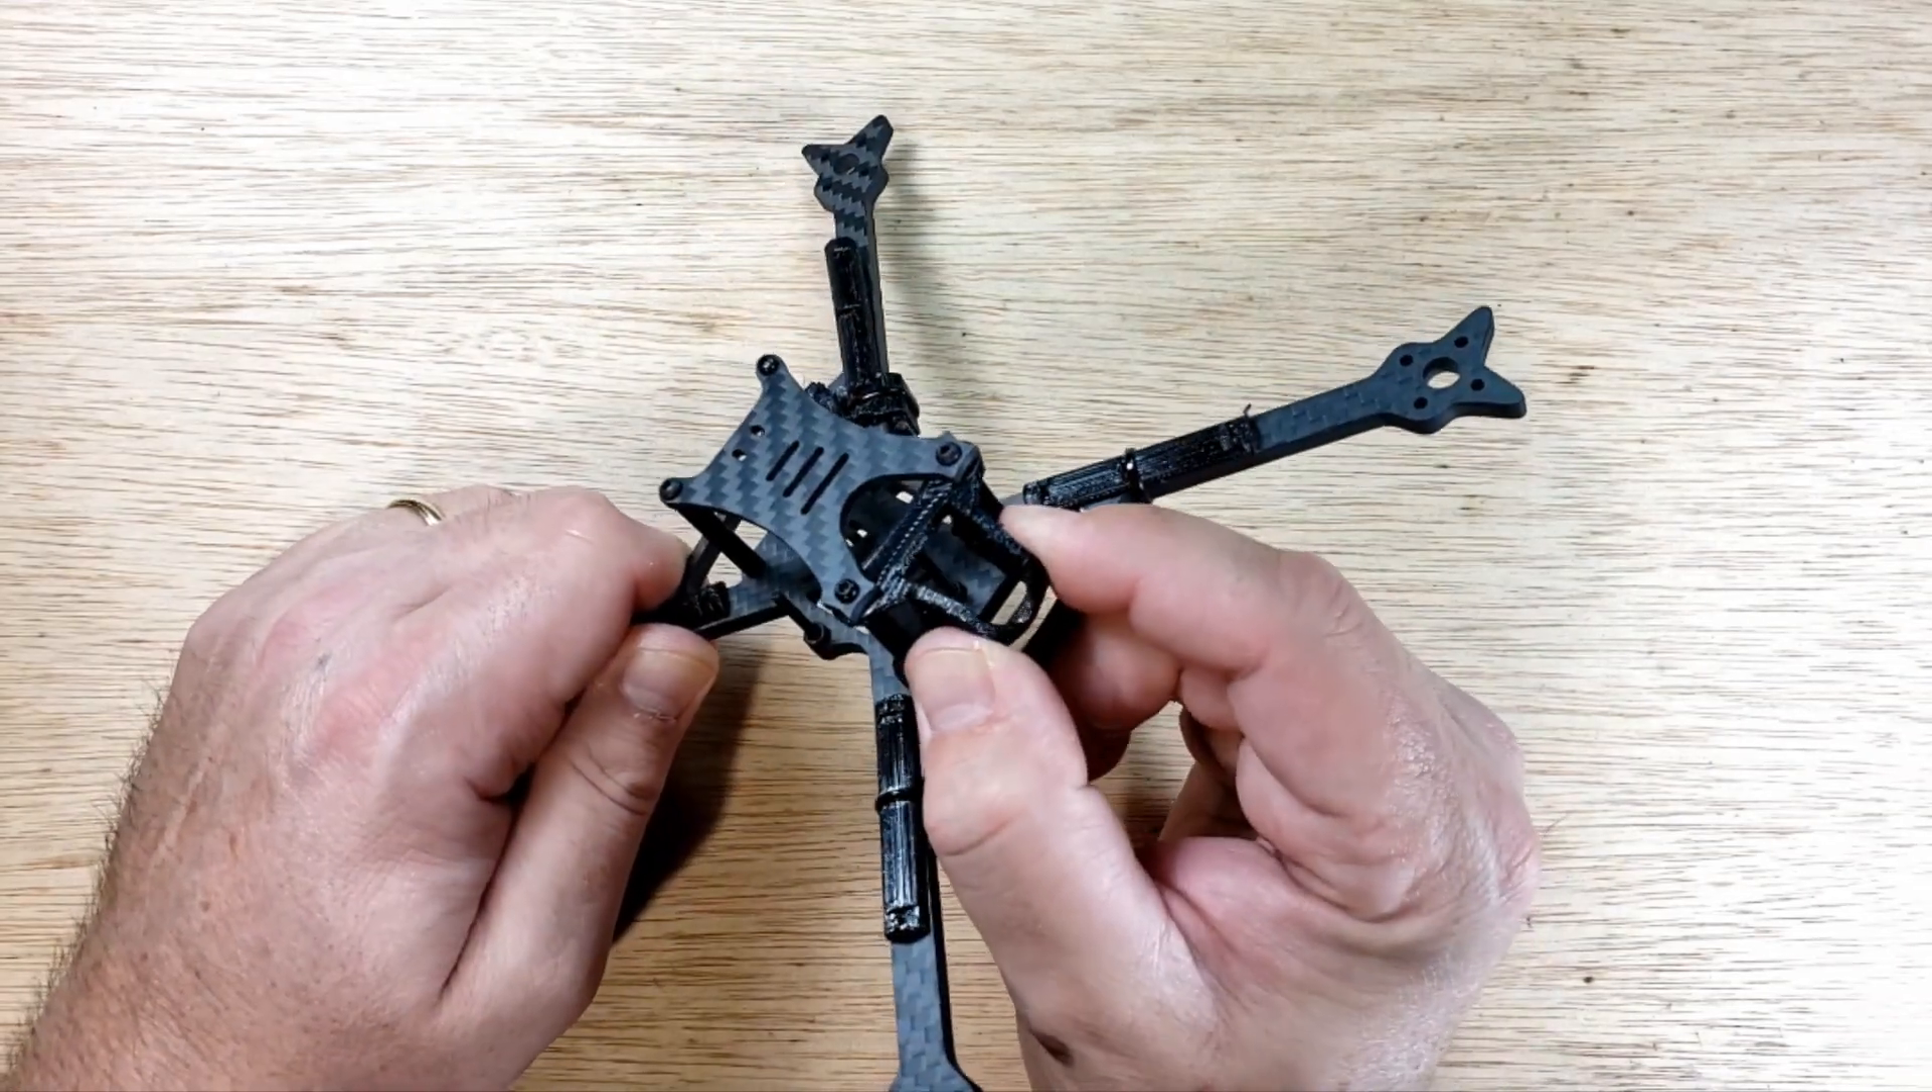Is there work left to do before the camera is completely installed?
Yes.